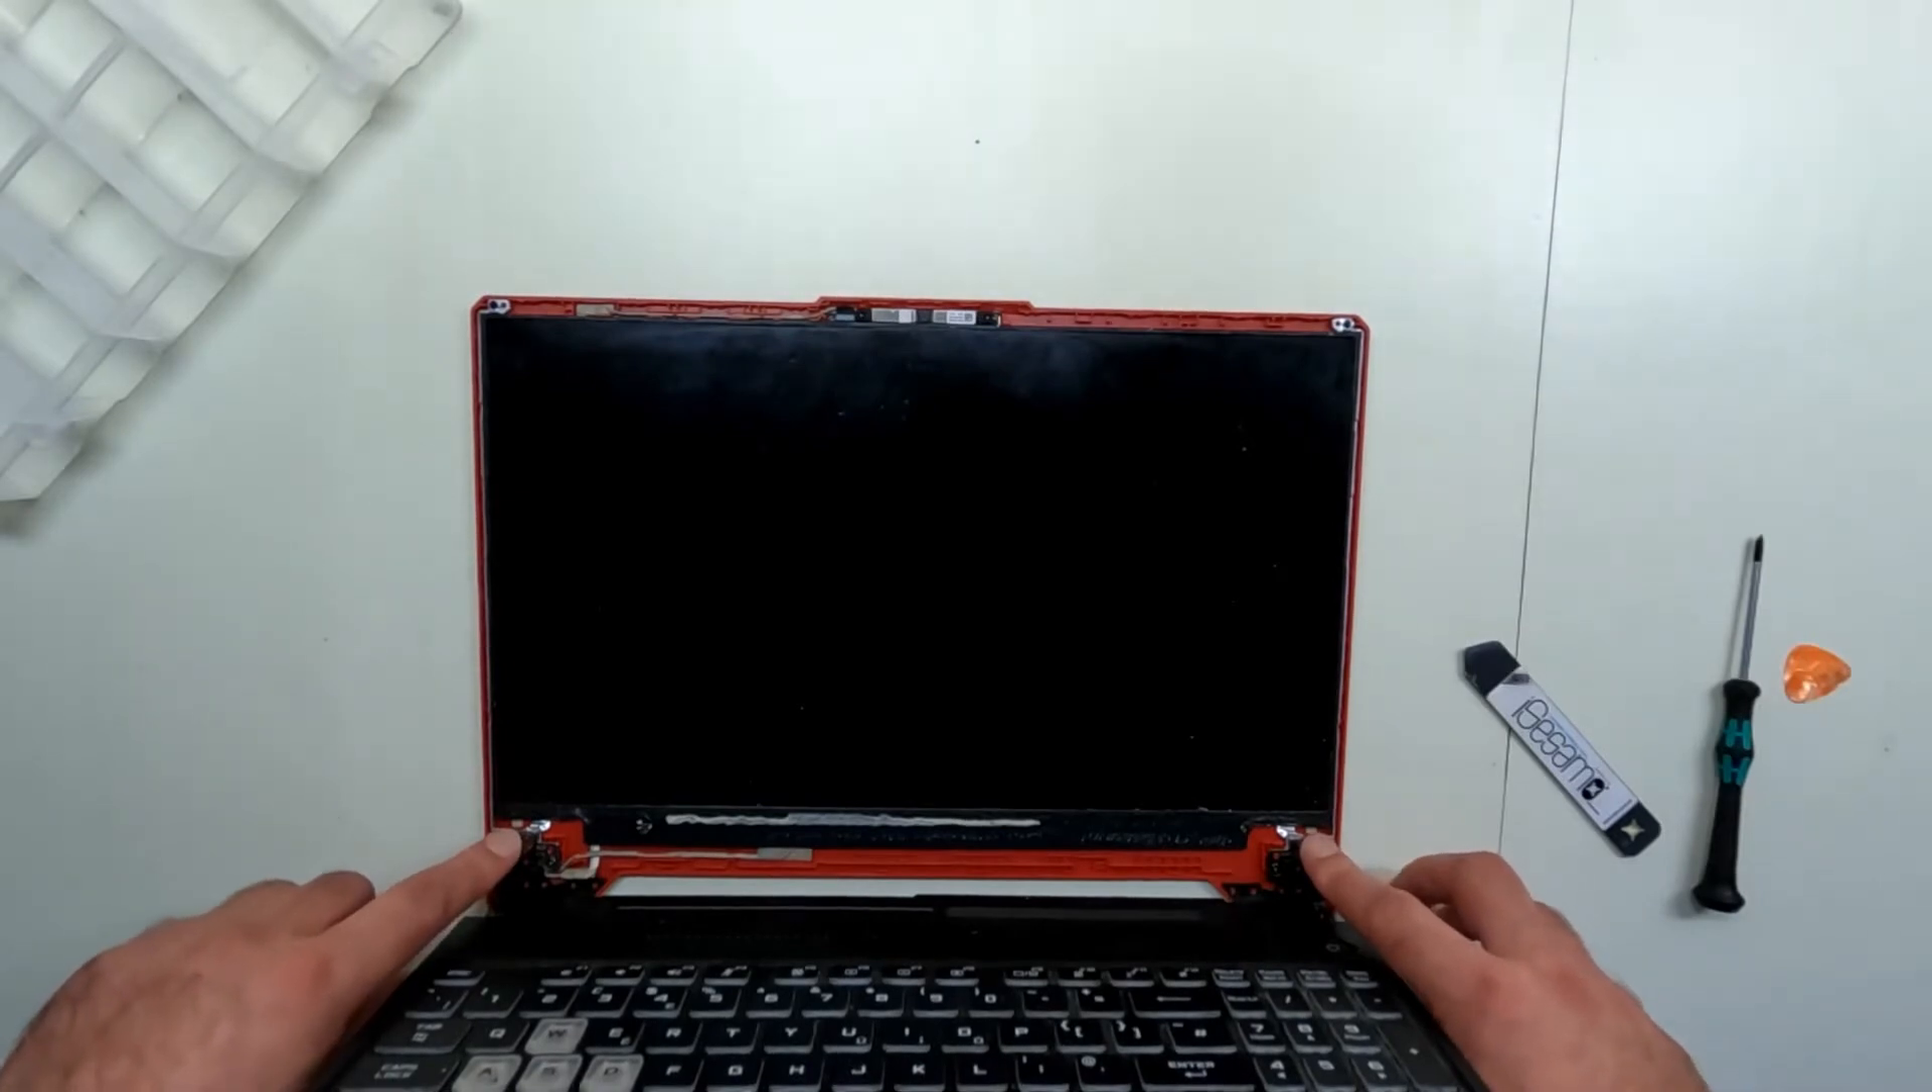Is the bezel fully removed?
Yes.